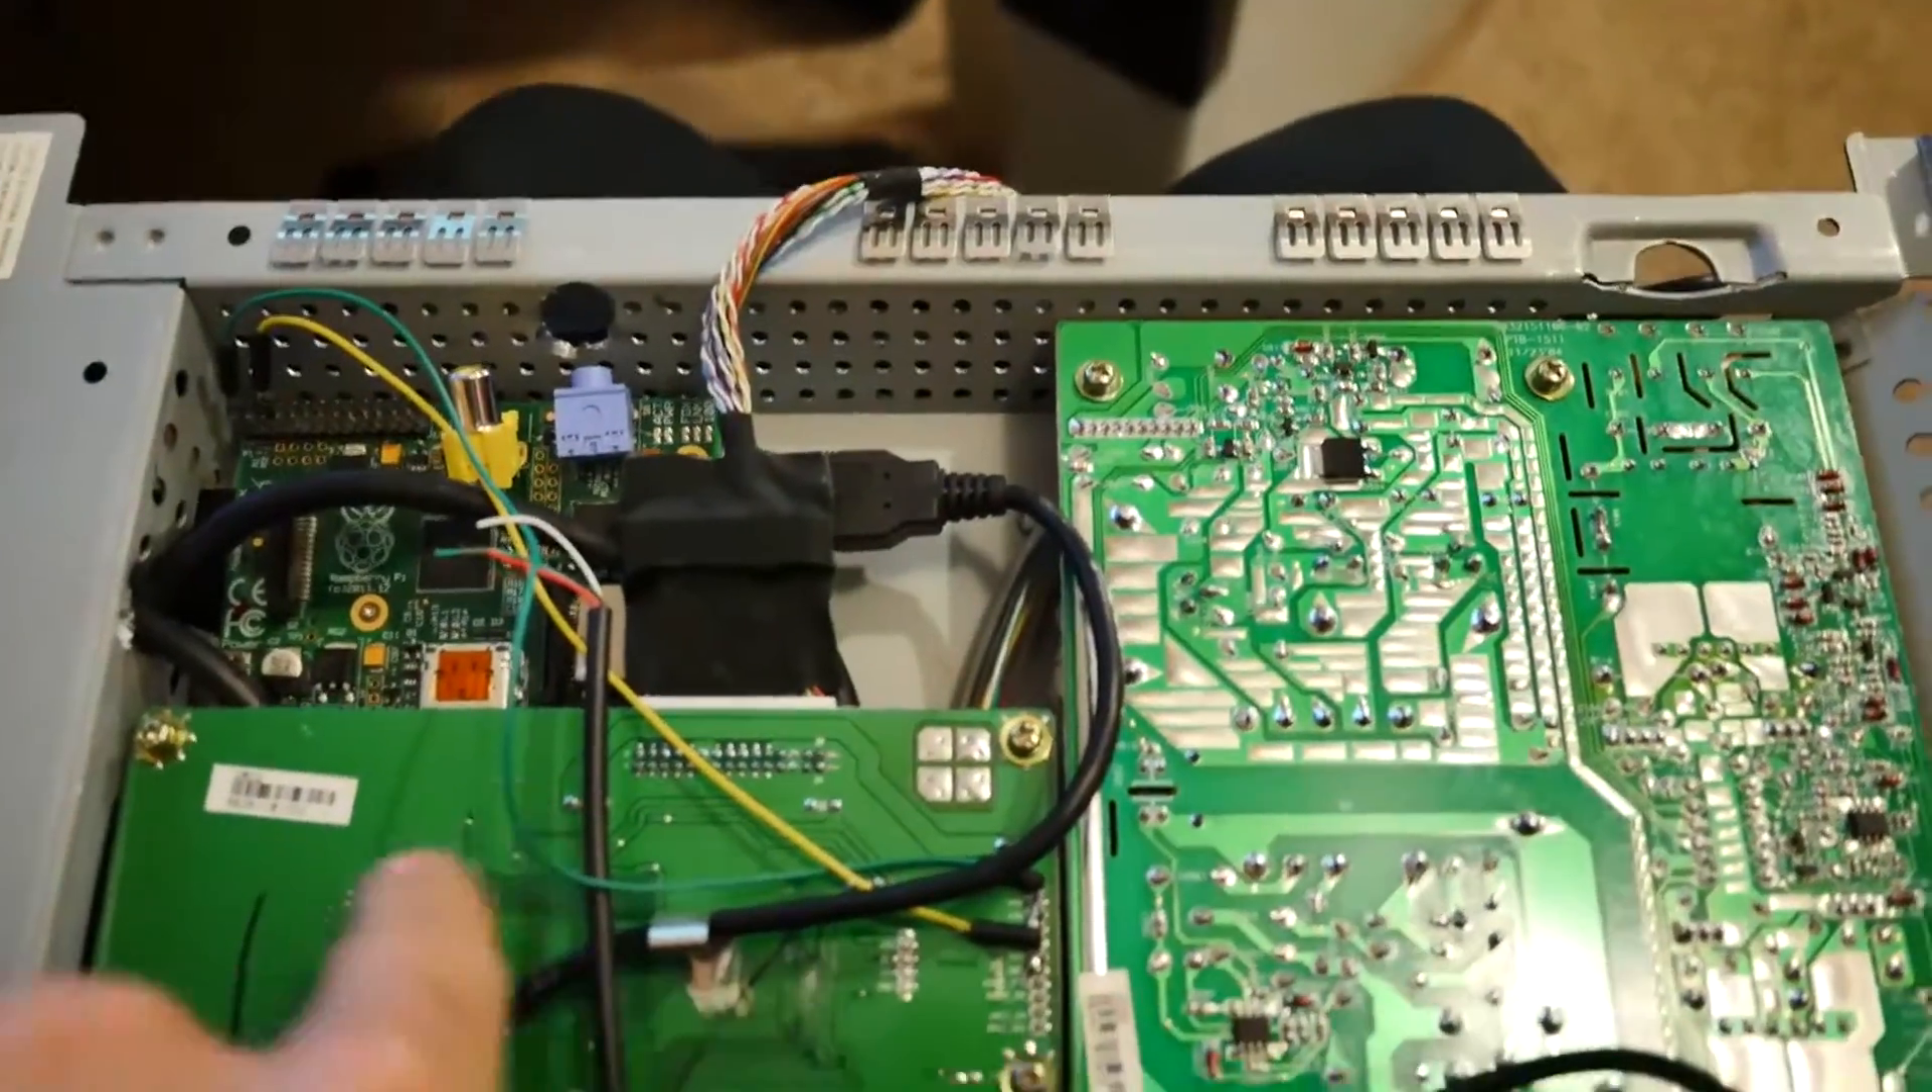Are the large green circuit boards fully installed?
Yes.